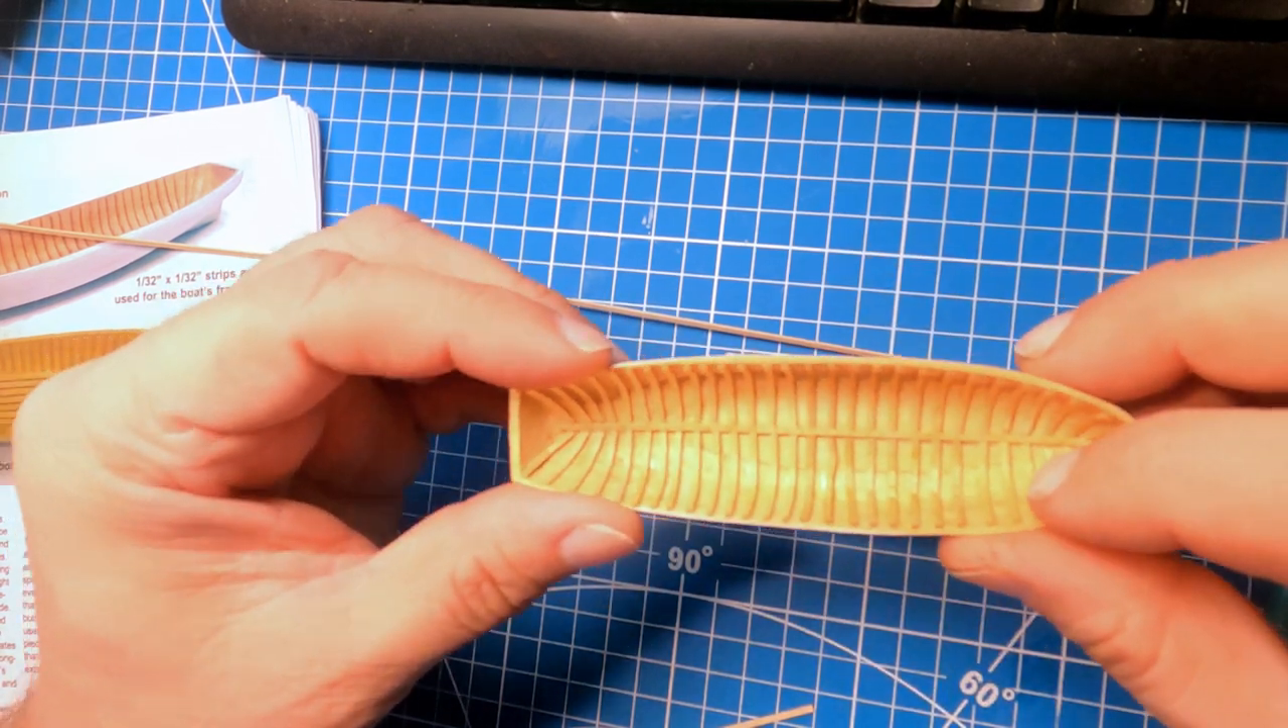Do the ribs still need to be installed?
No.